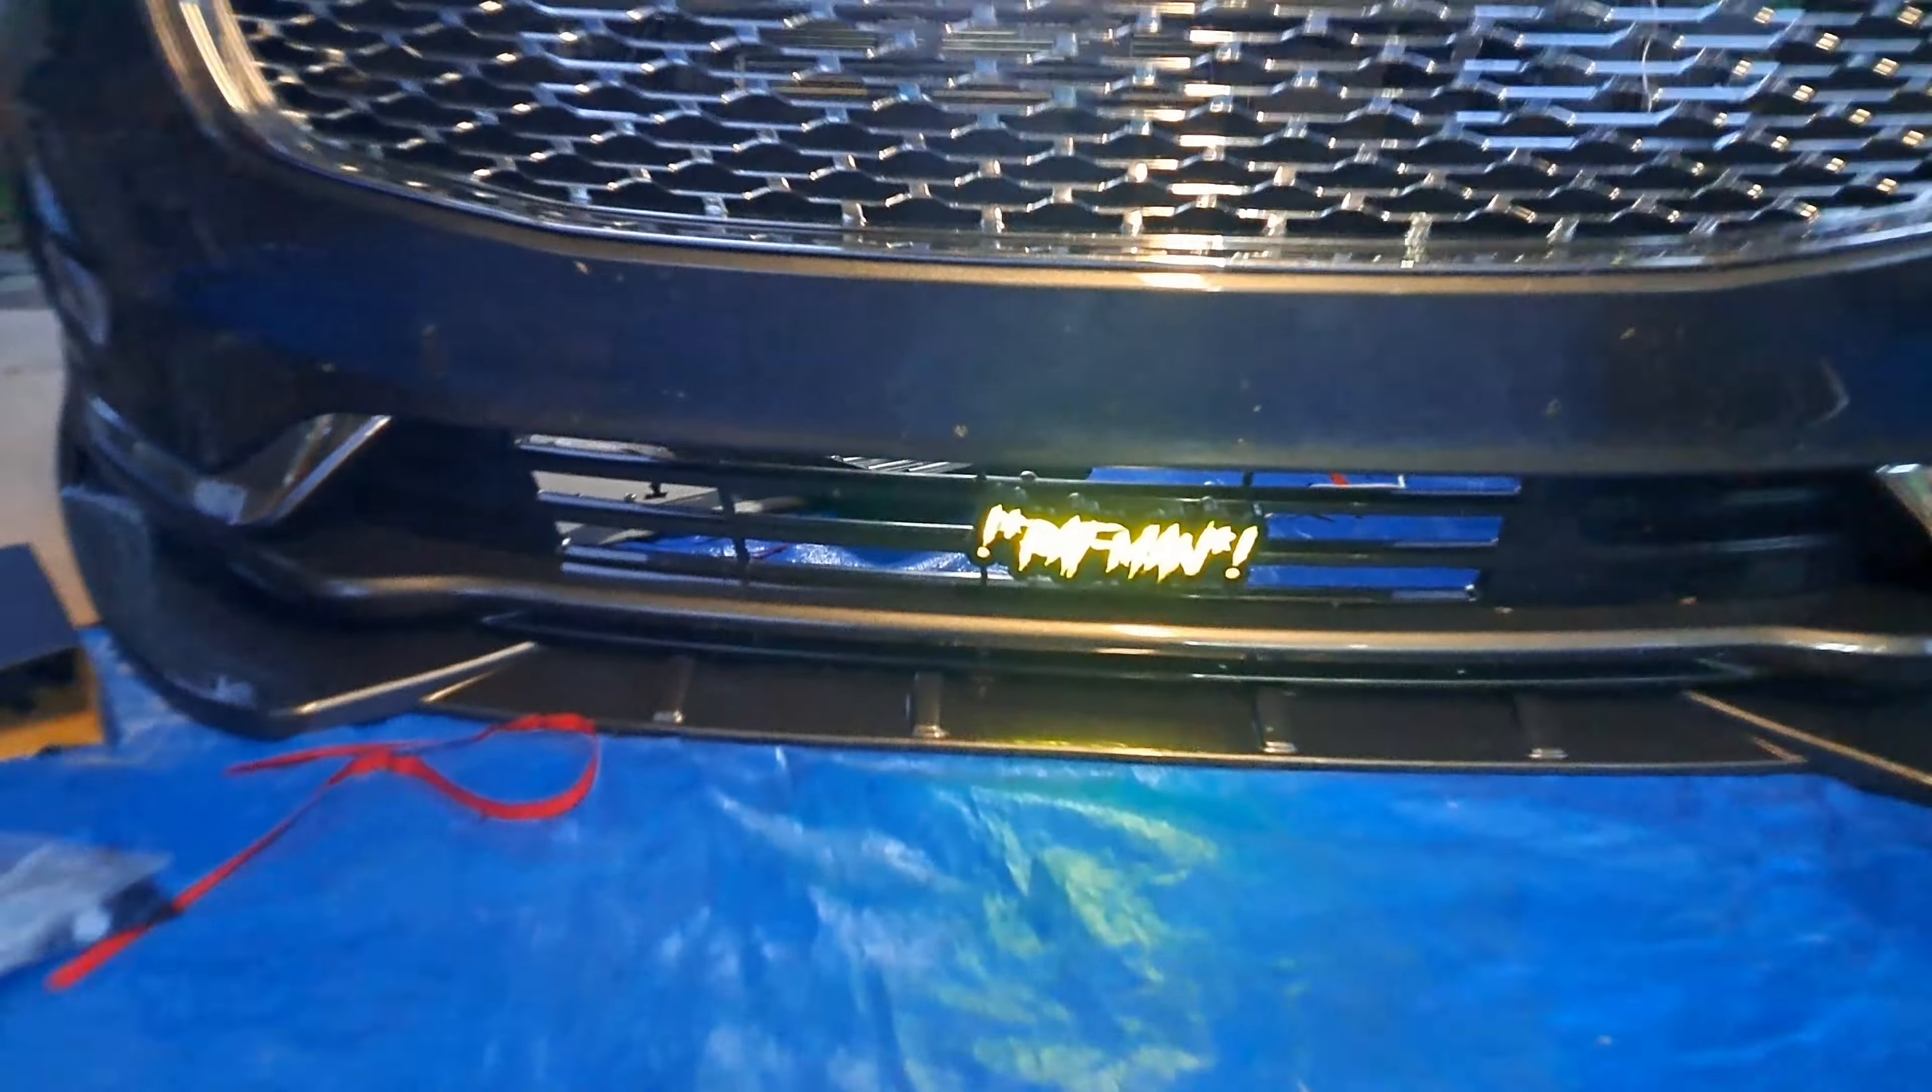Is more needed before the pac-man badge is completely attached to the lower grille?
No.